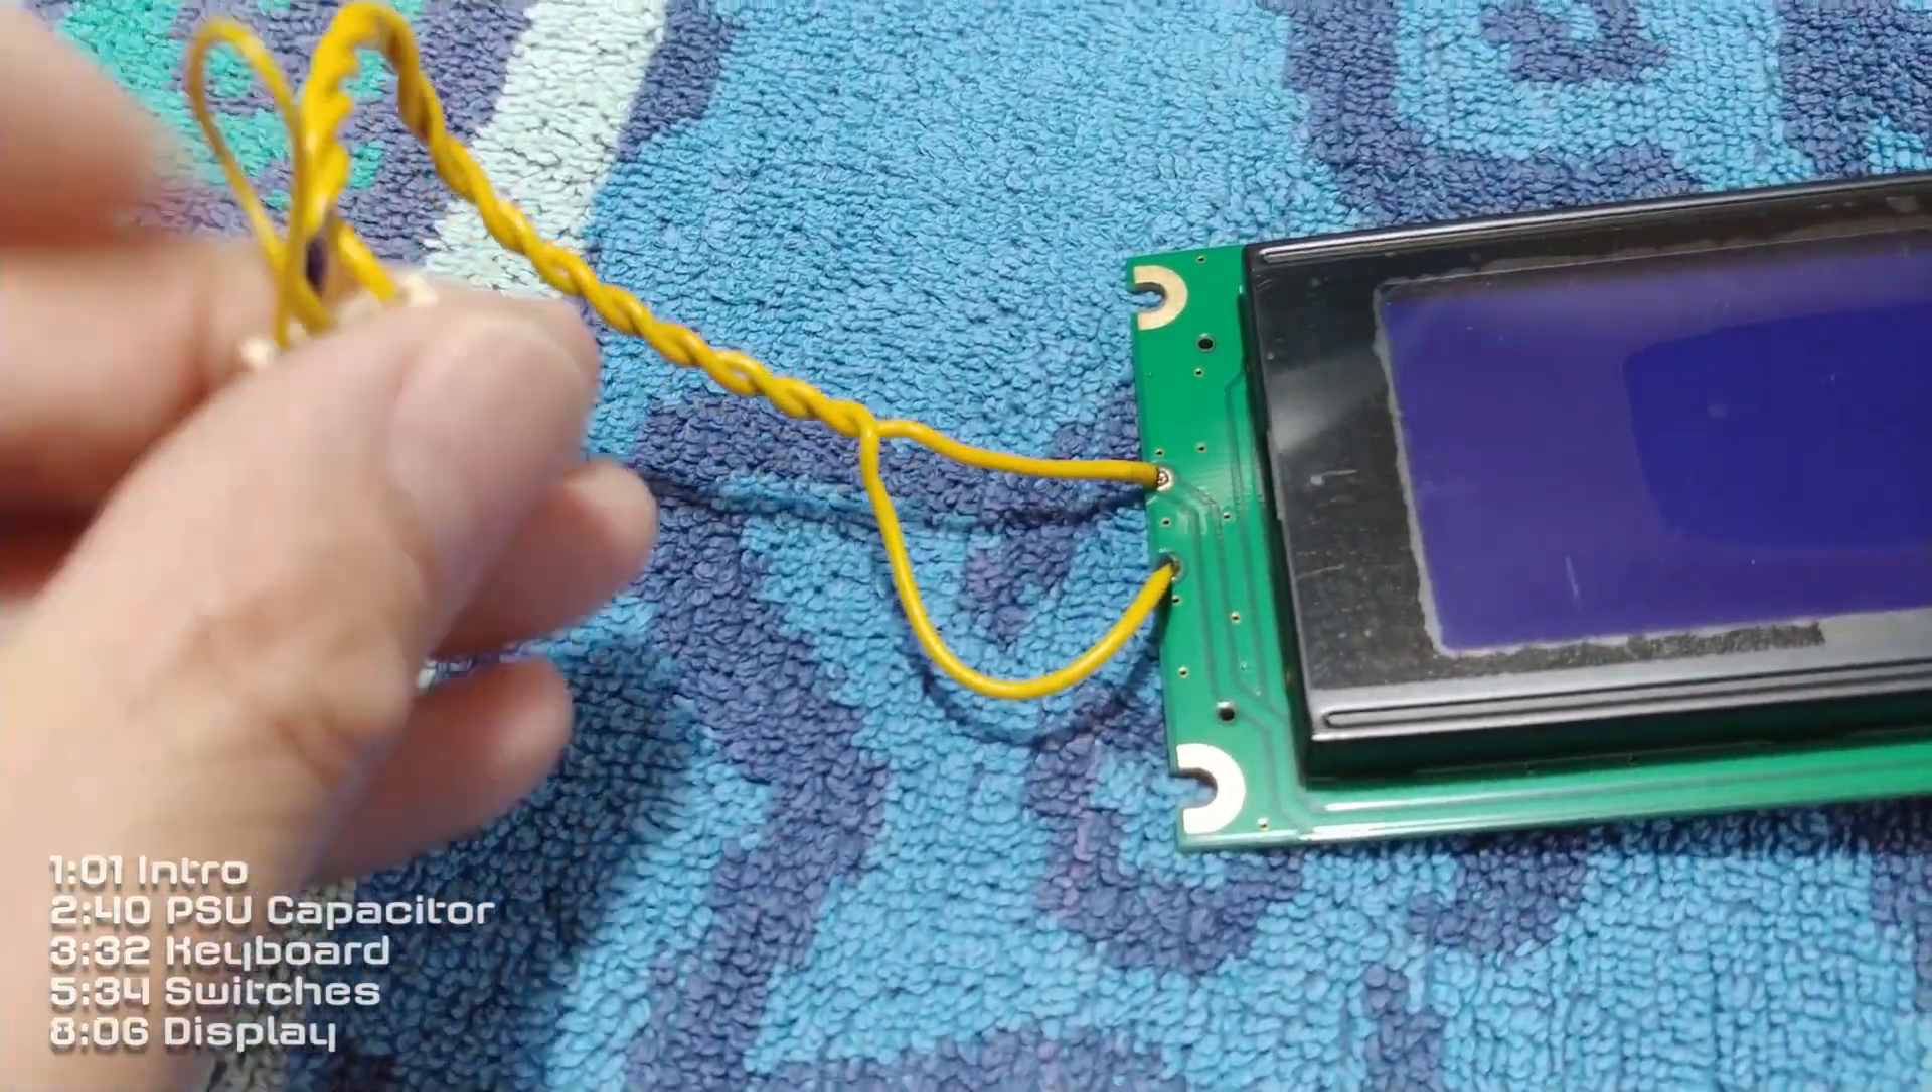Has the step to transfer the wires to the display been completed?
Yes.